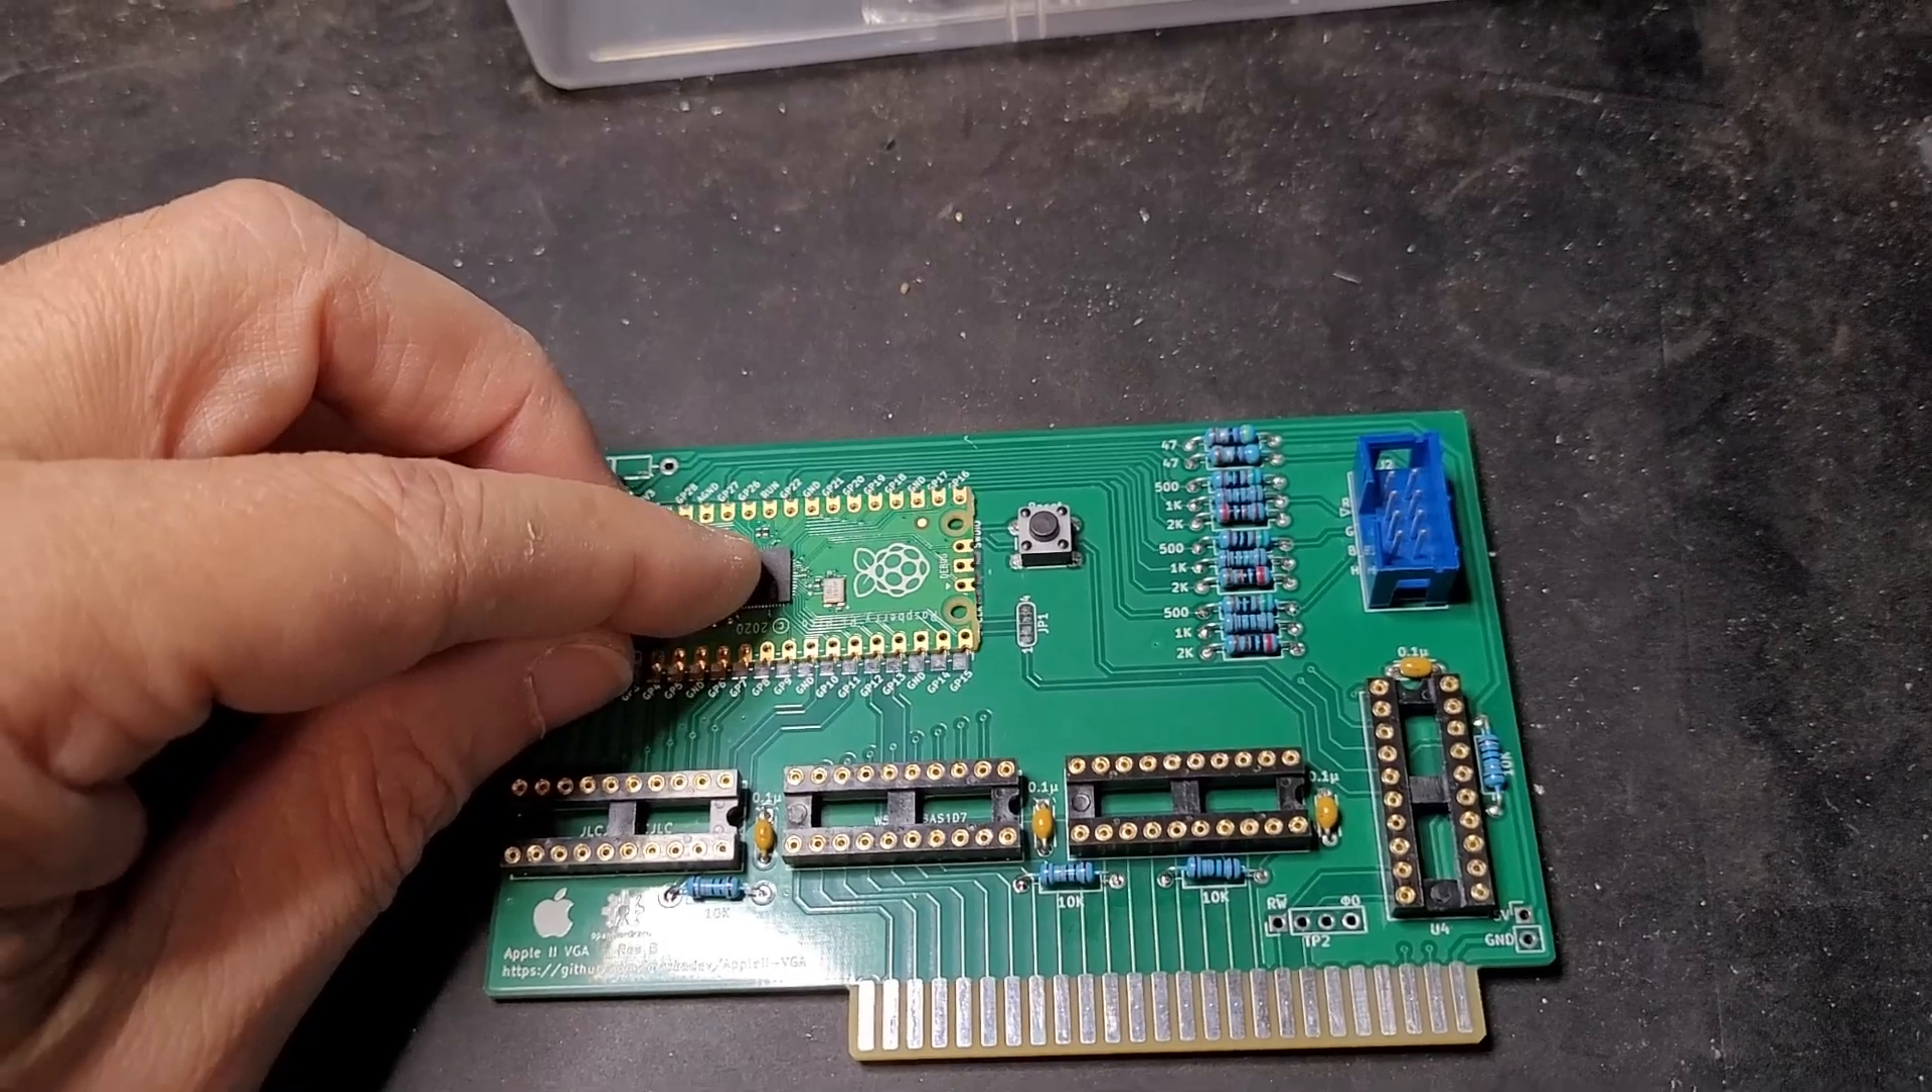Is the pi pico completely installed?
No.